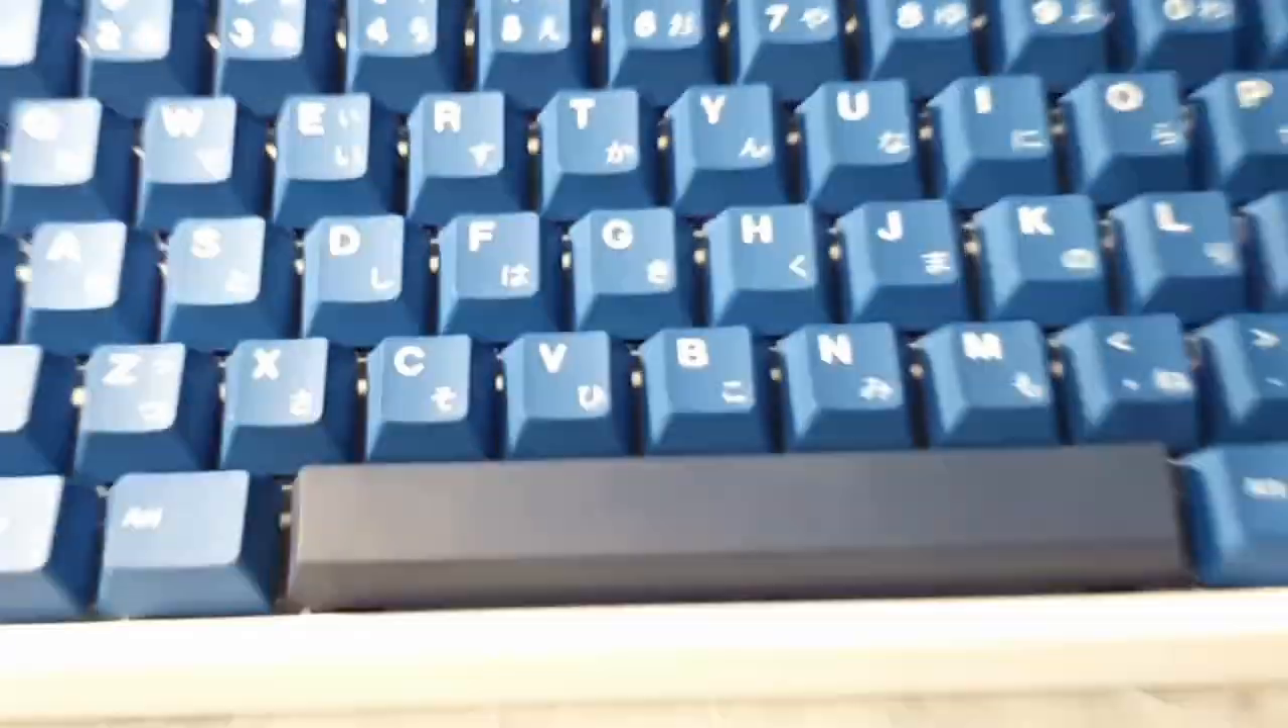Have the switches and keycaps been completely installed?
Yes.